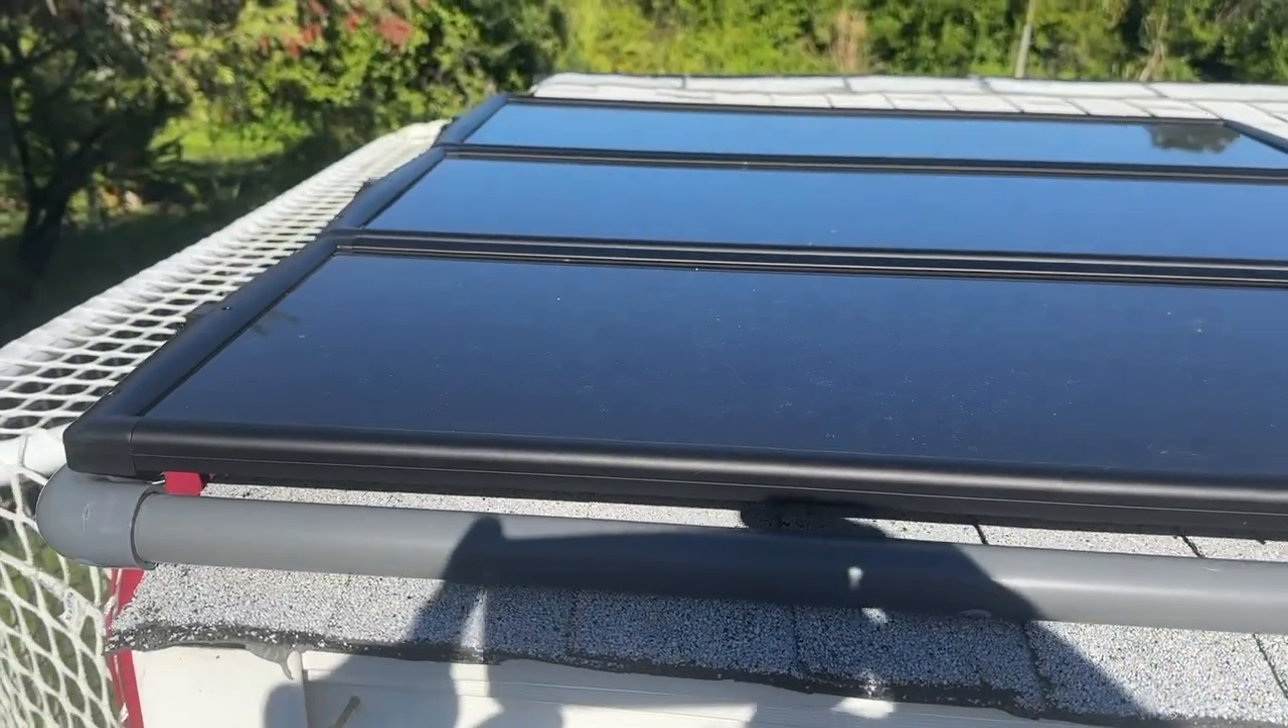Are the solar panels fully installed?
Yes.